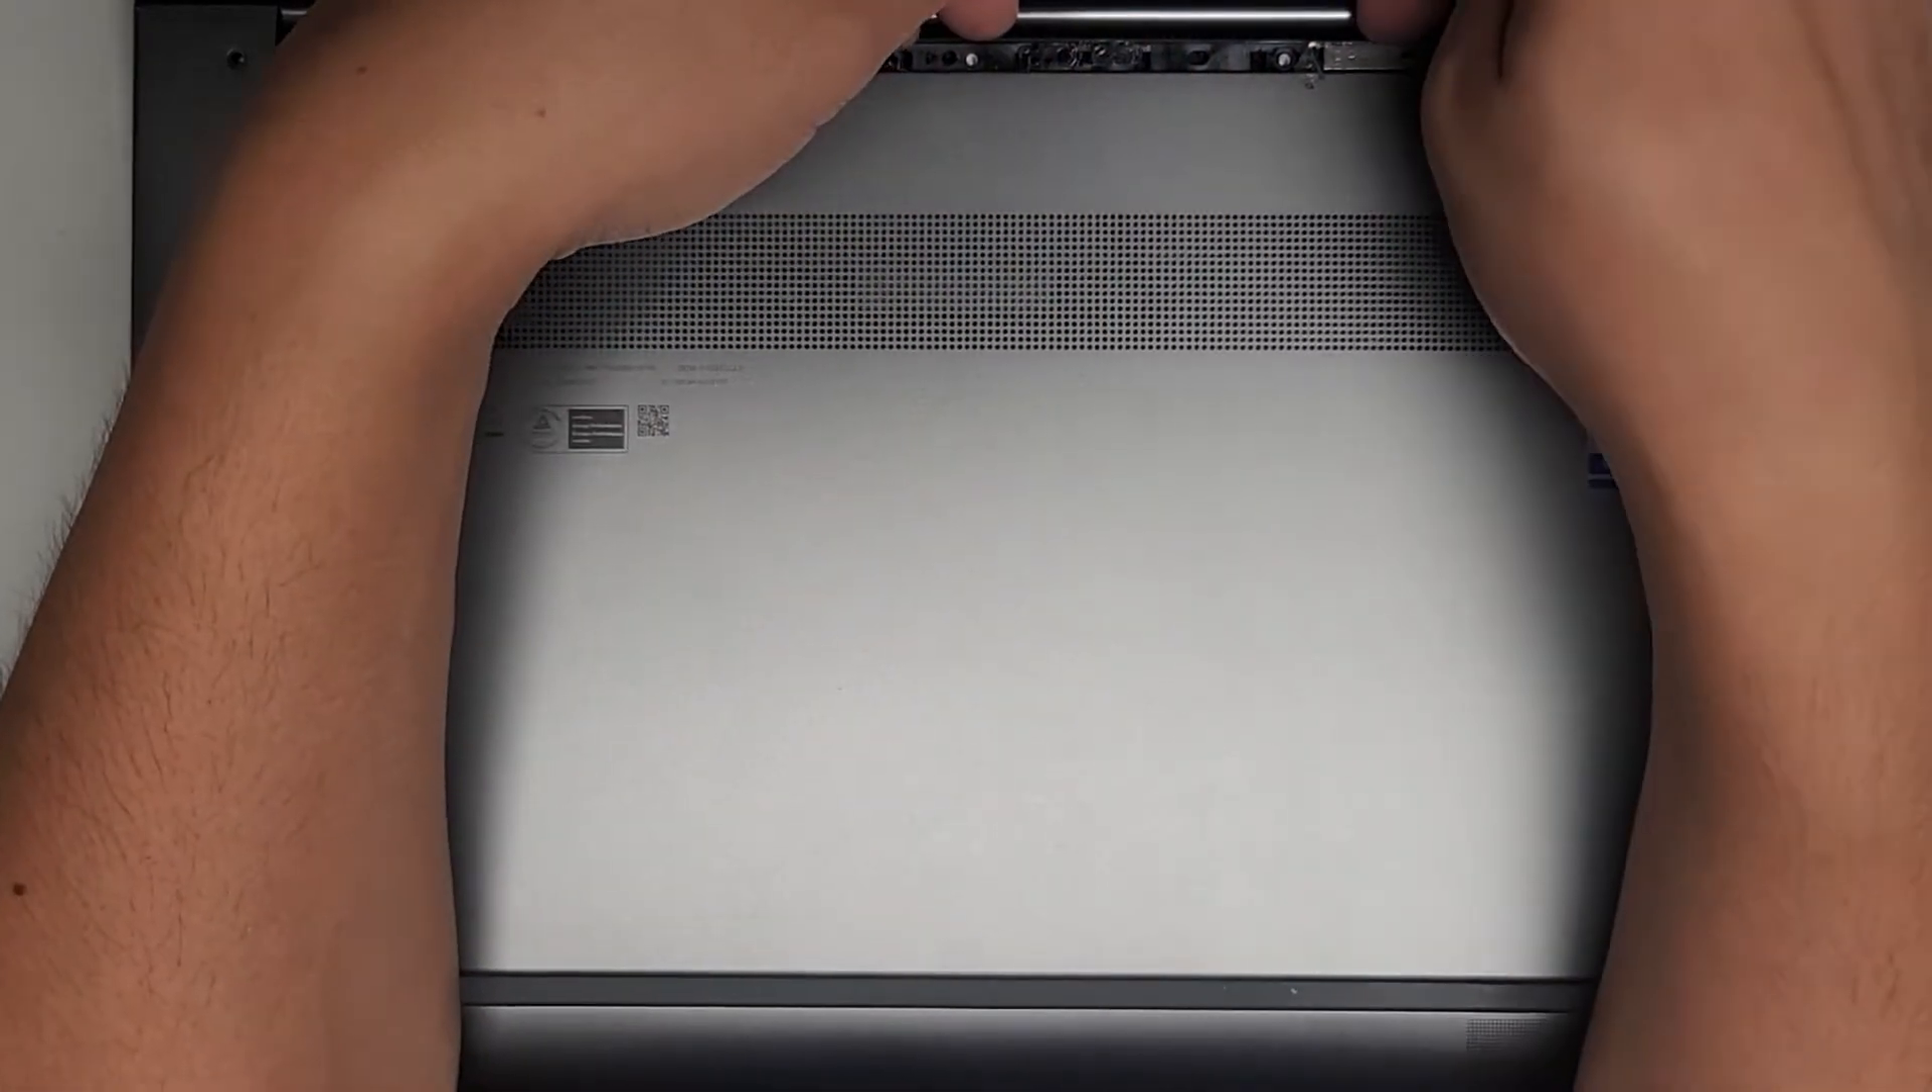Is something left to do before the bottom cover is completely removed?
Yes.